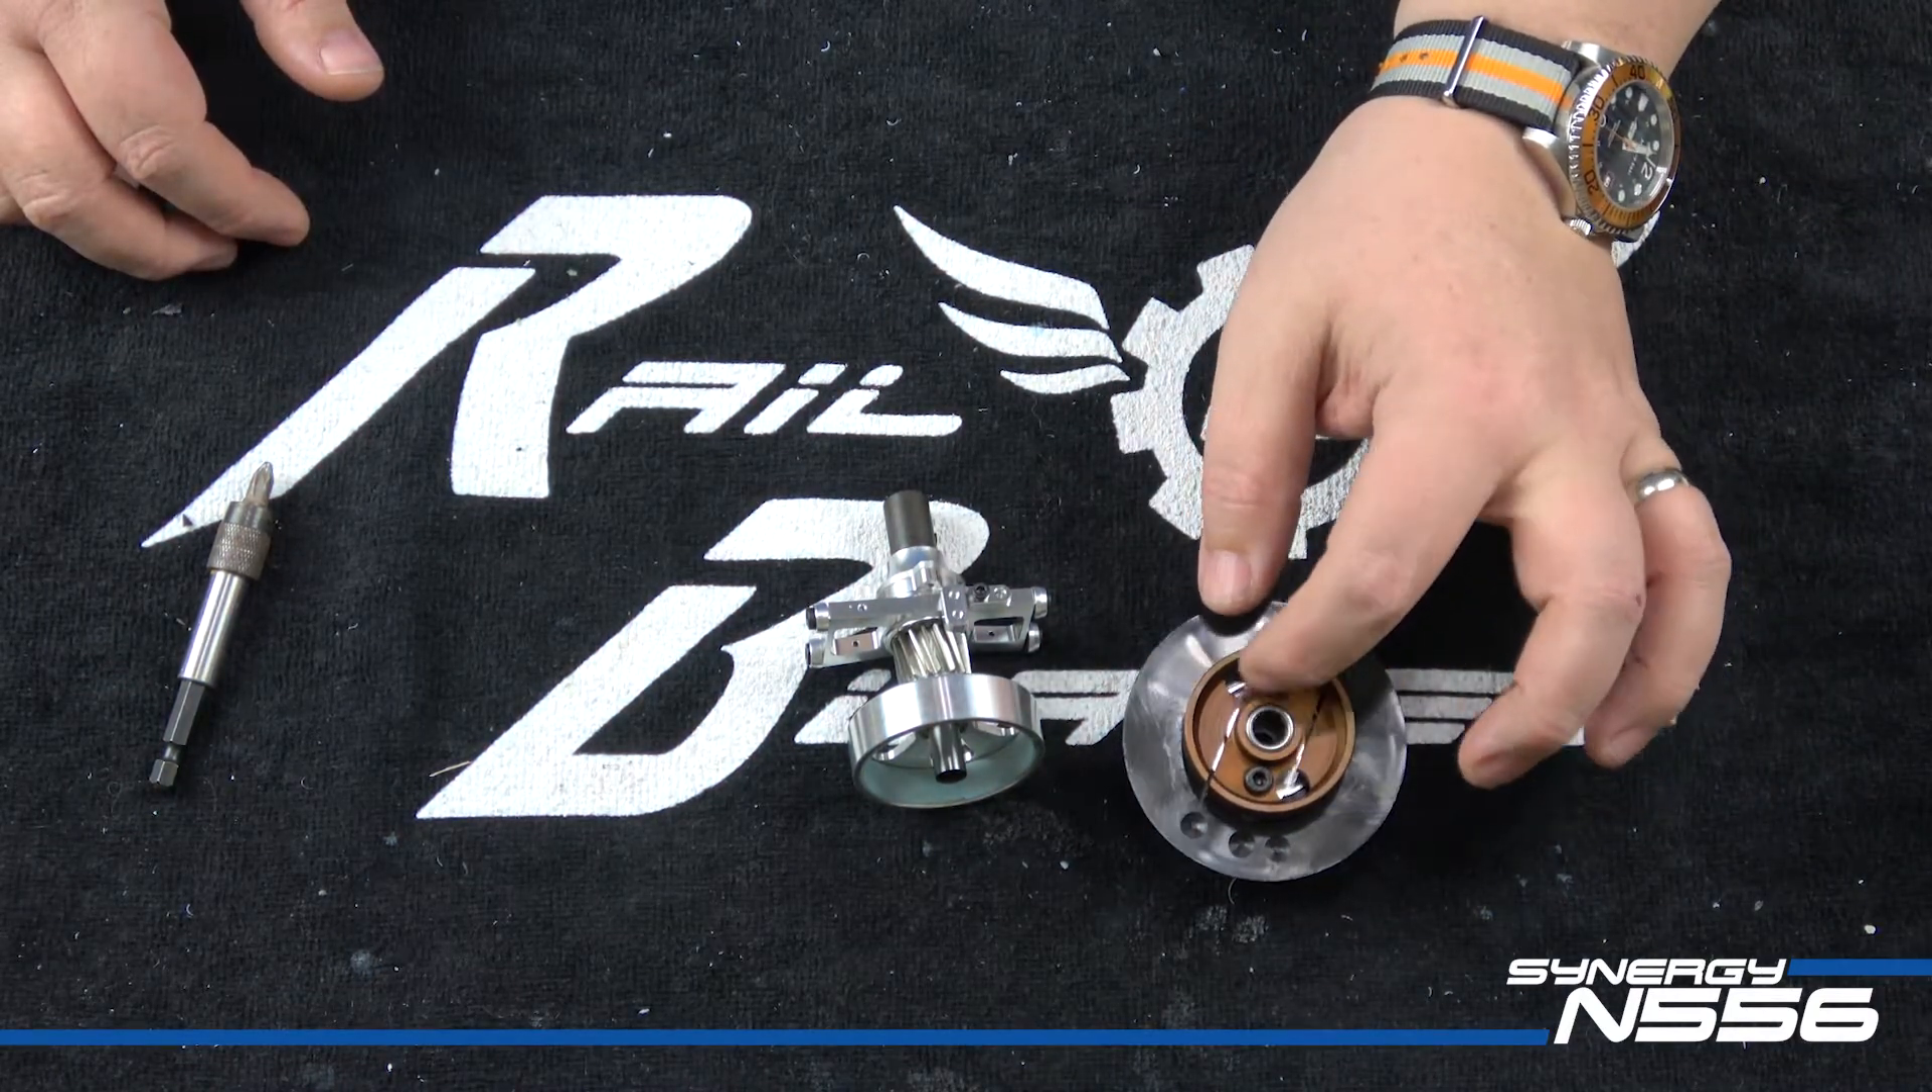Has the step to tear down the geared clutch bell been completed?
No.